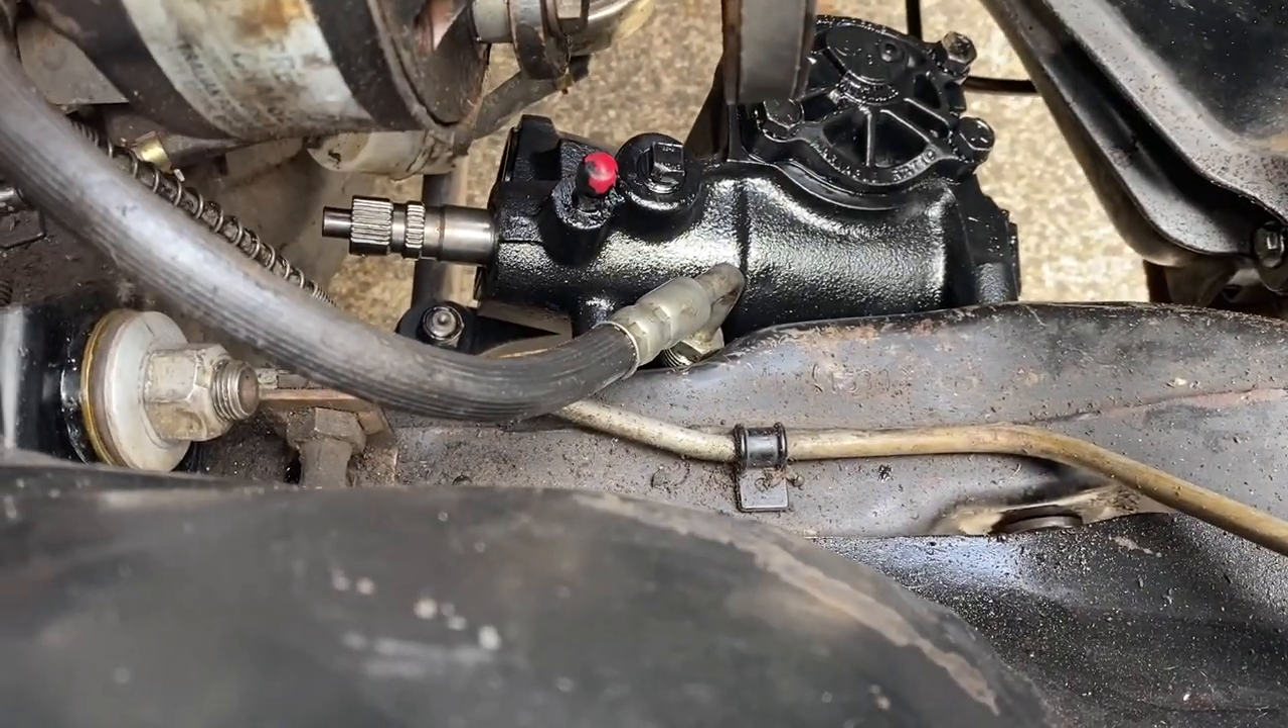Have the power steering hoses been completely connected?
No.